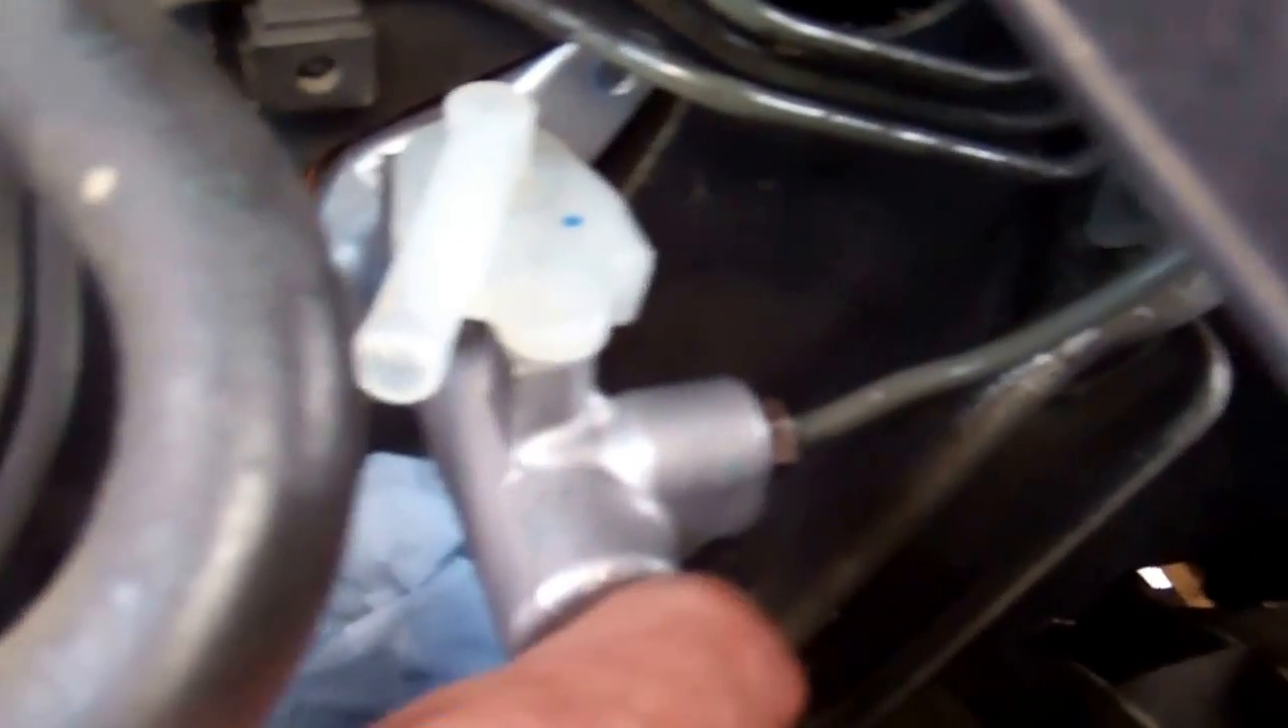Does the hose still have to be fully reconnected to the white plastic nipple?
Yes.